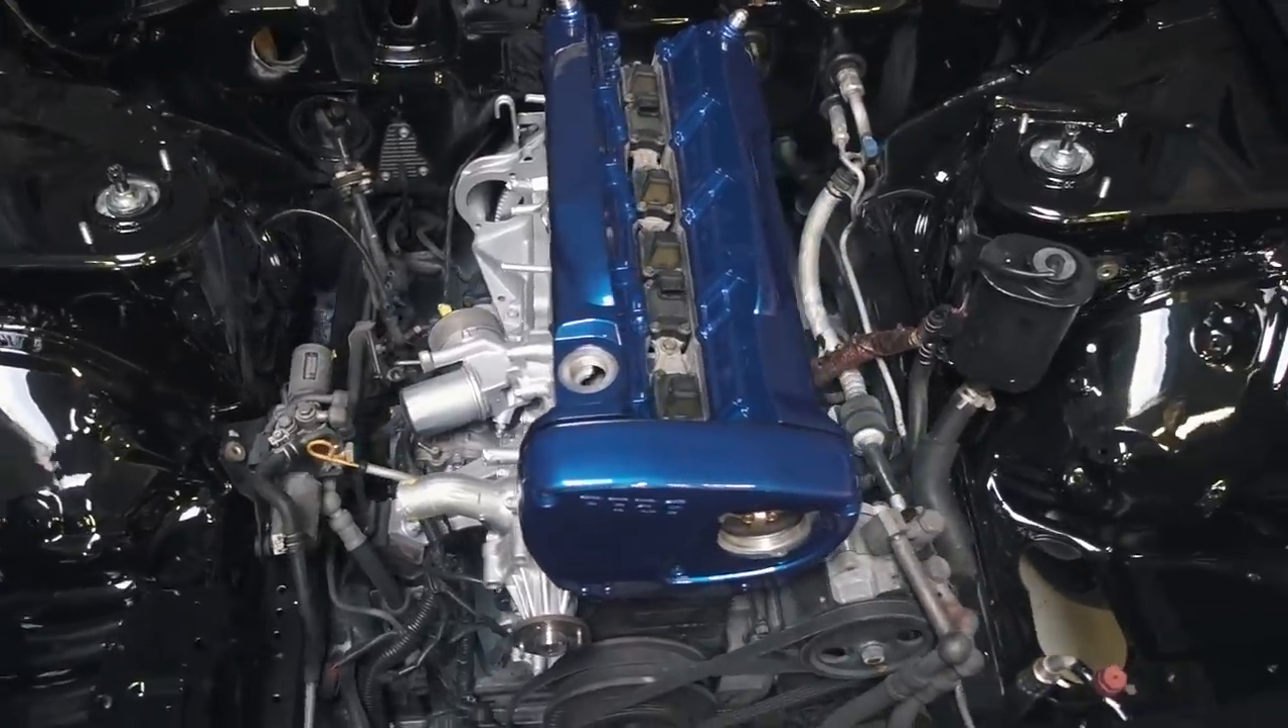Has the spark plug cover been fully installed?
No.